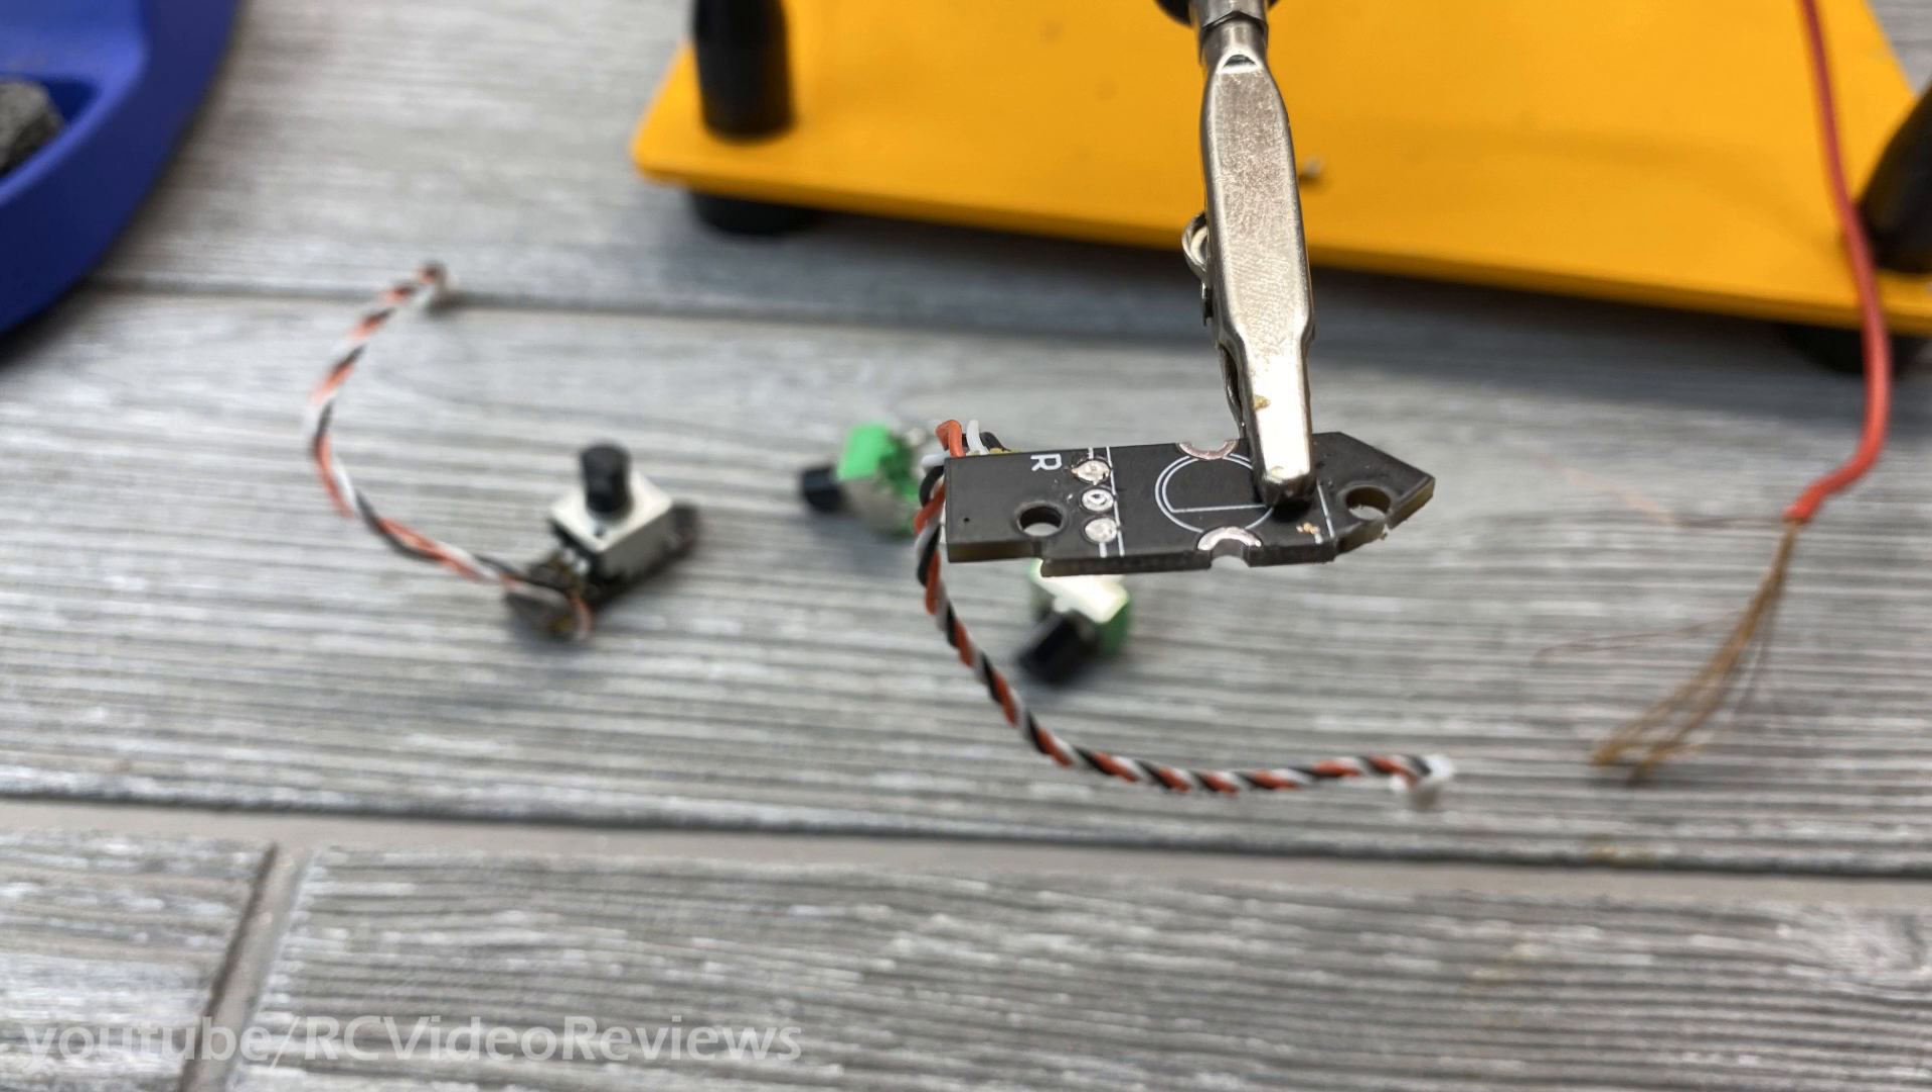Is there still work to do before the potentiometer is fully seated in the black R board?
Yes.